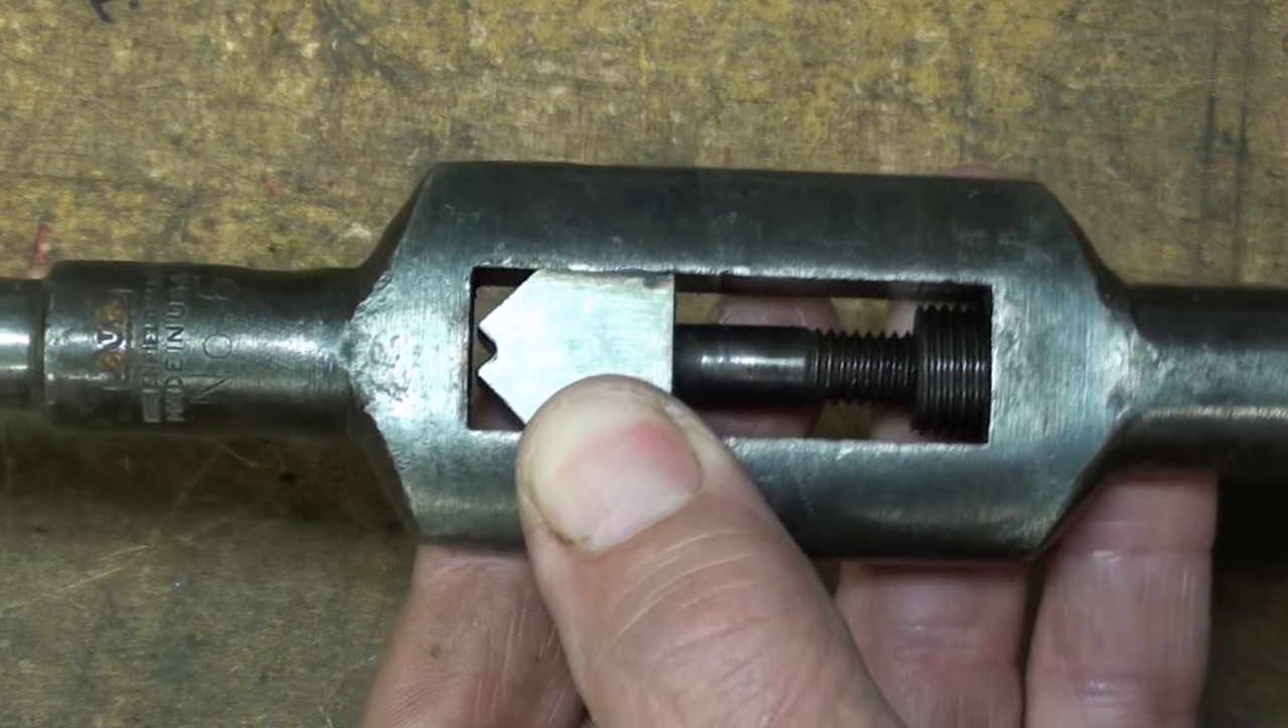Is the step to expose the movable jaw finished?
Yes.